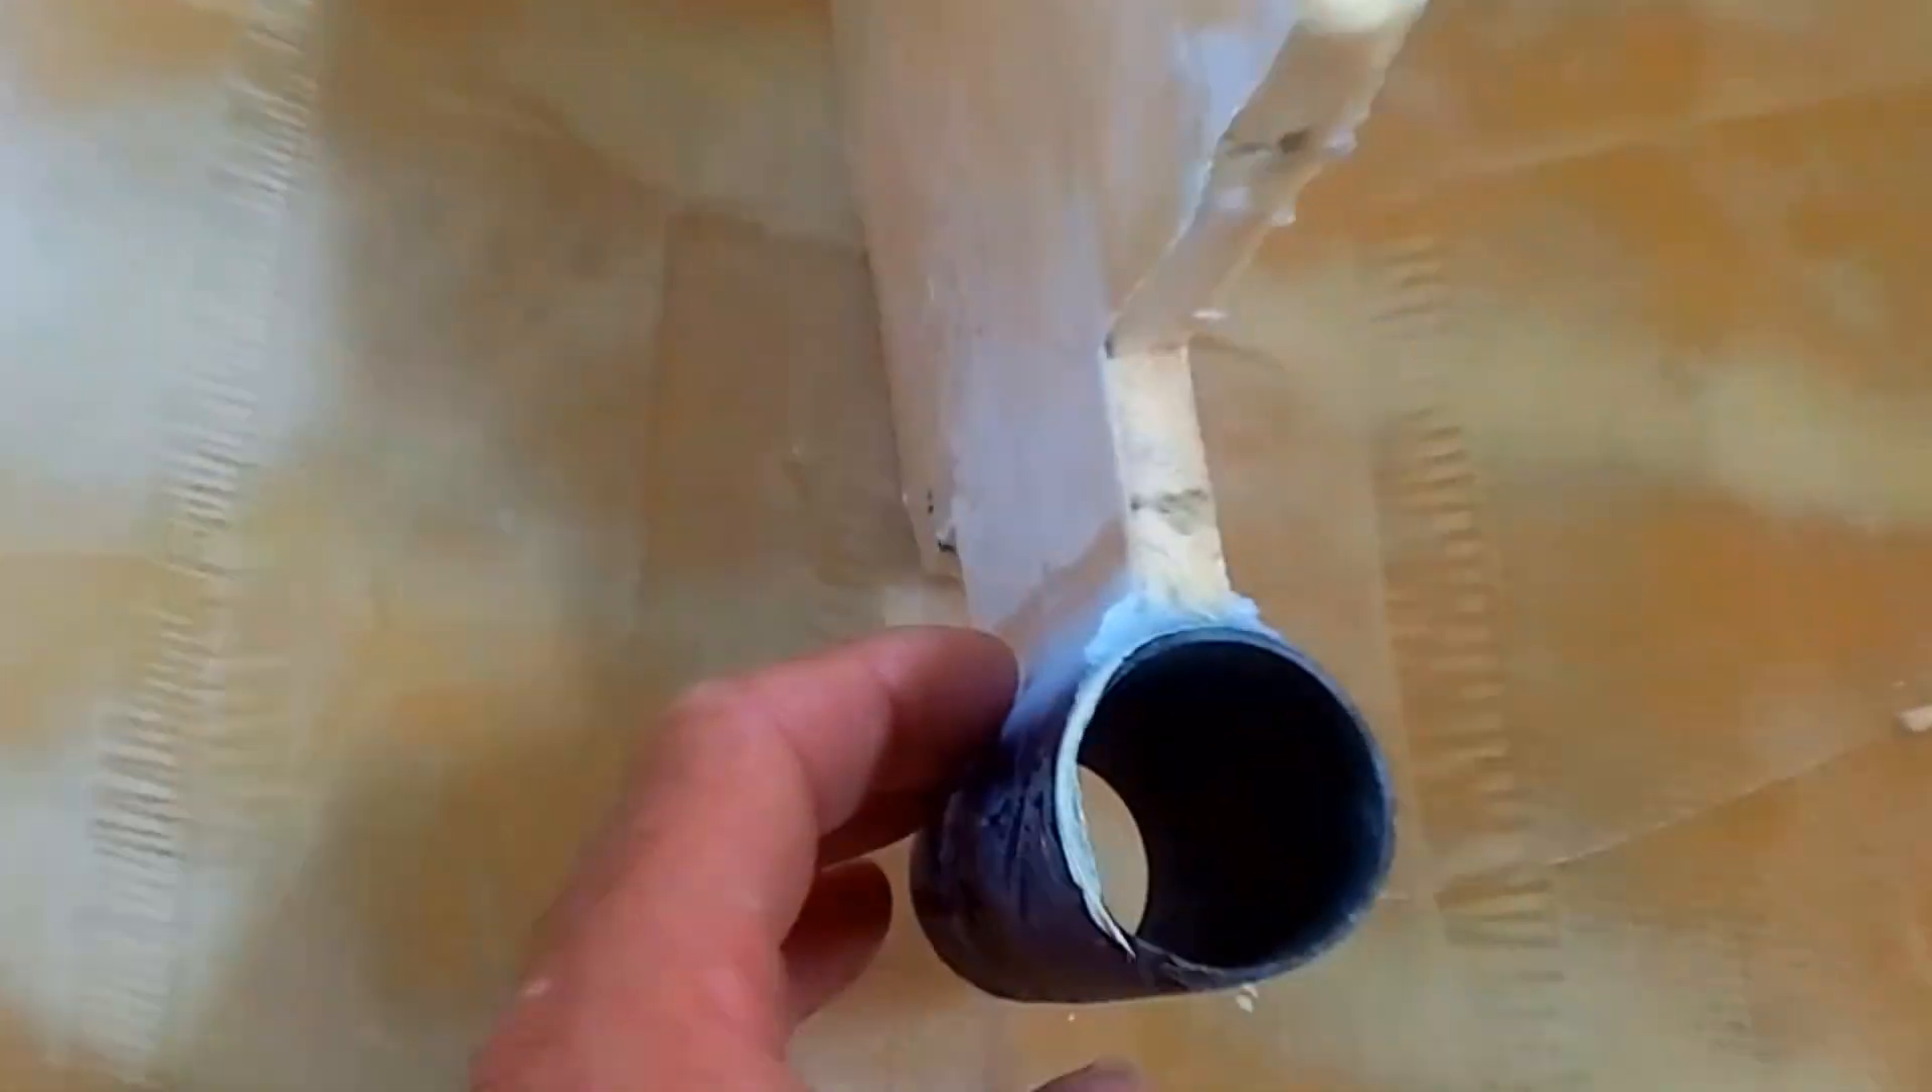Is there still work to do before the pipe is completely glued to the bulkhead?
No.